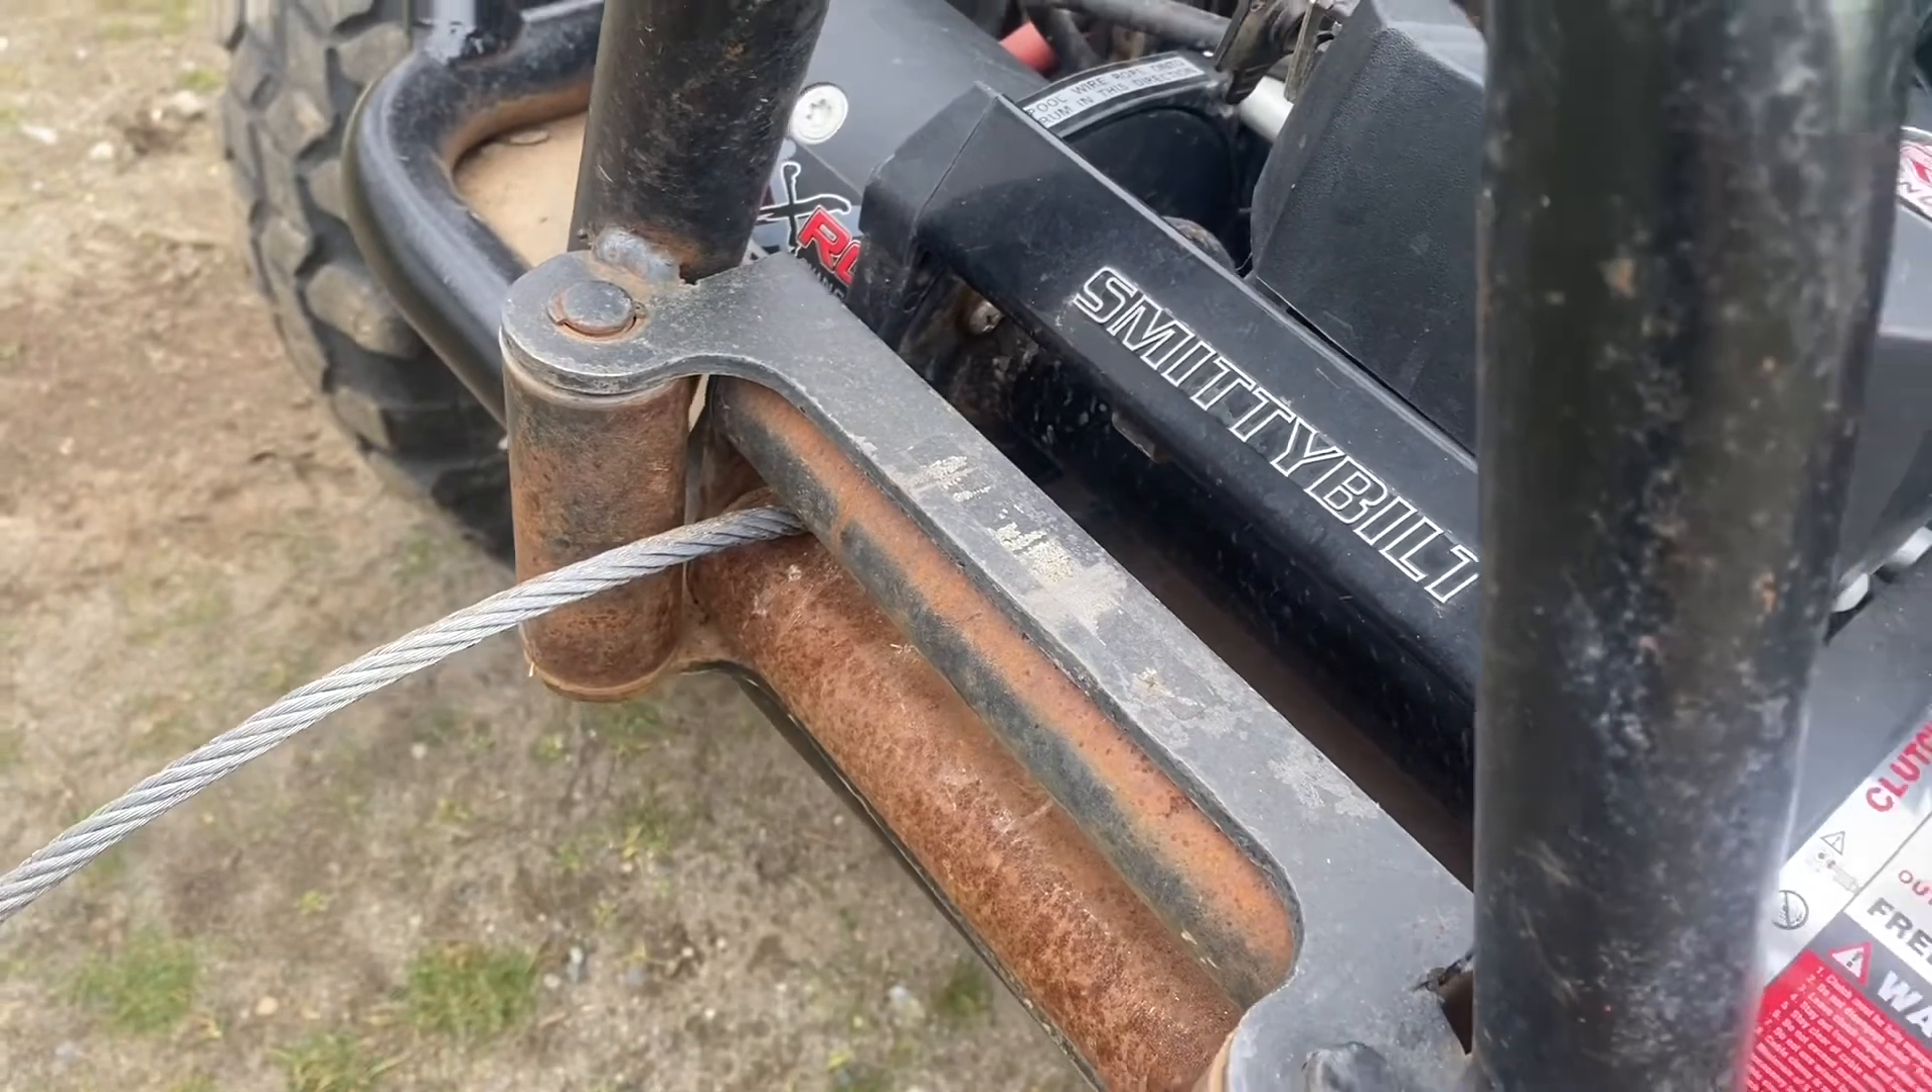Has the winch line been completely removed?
No.